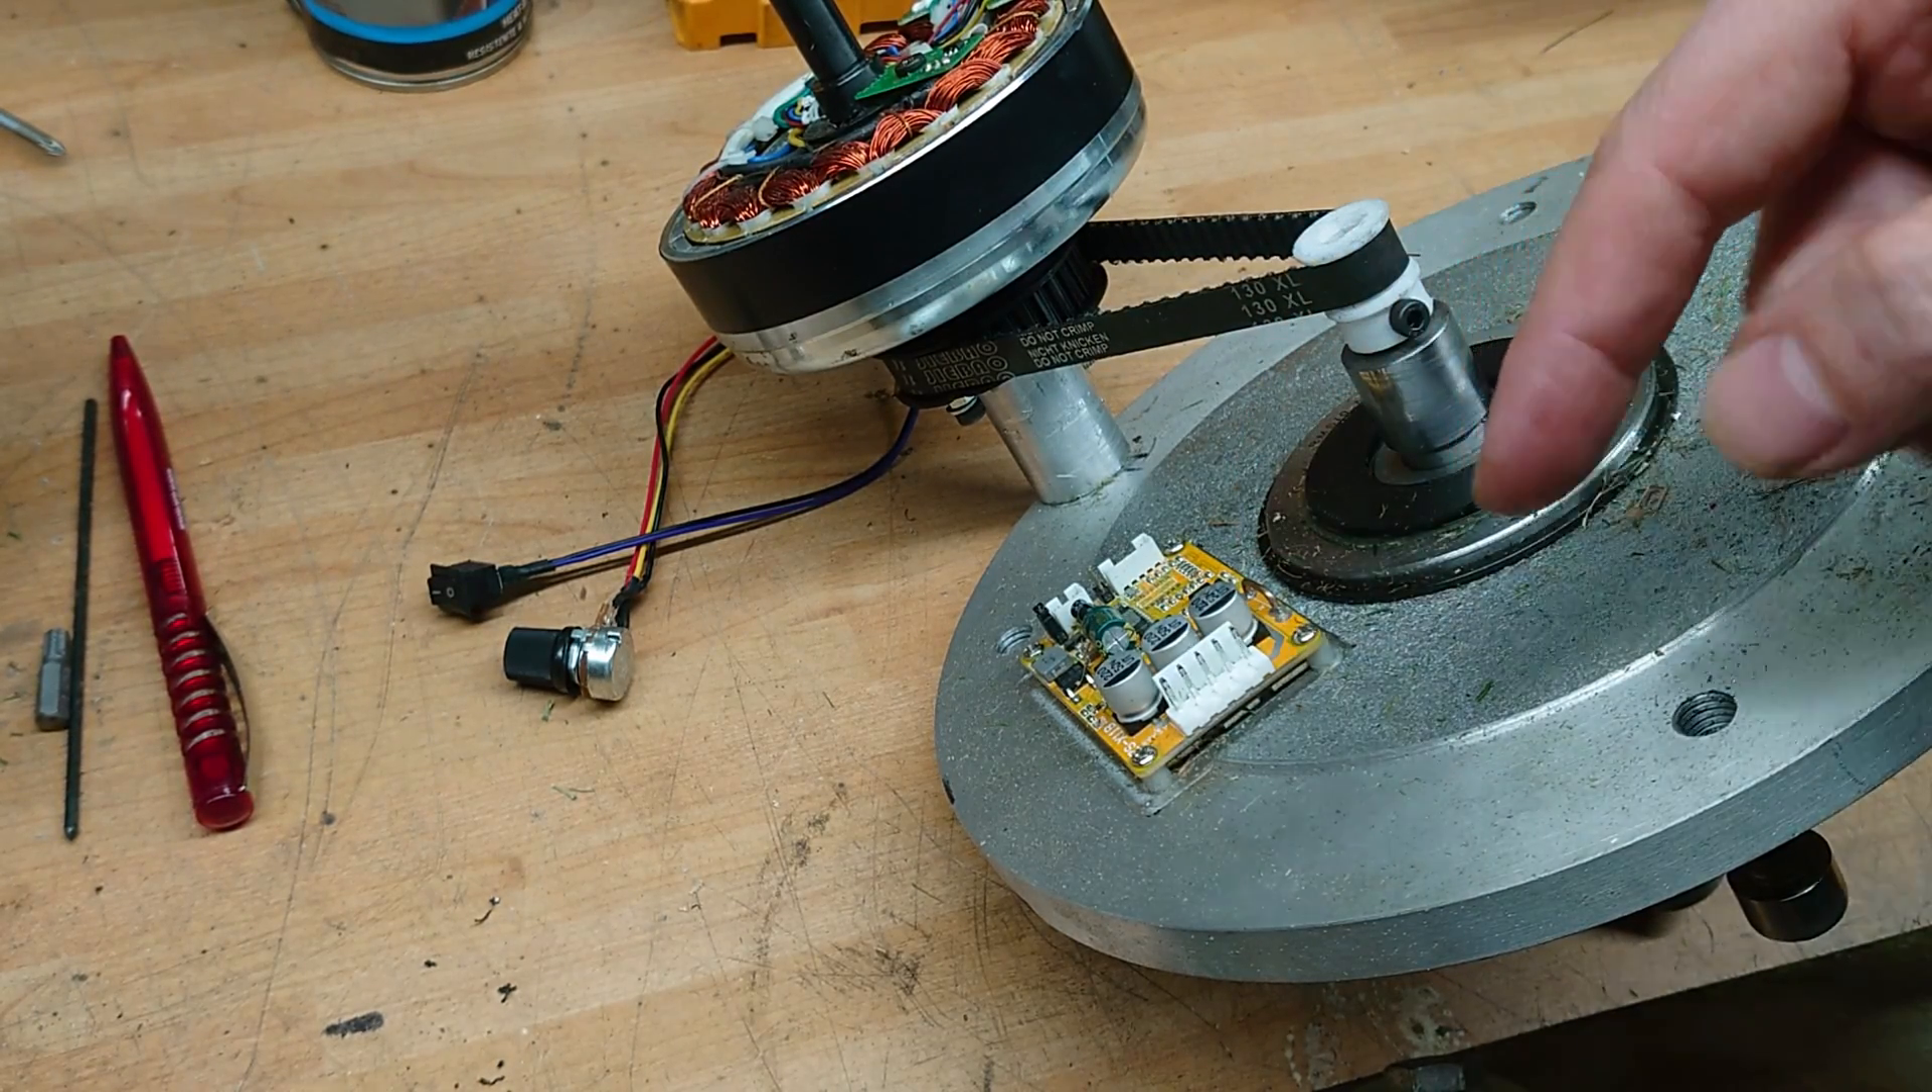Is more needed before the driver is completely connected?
Yes.